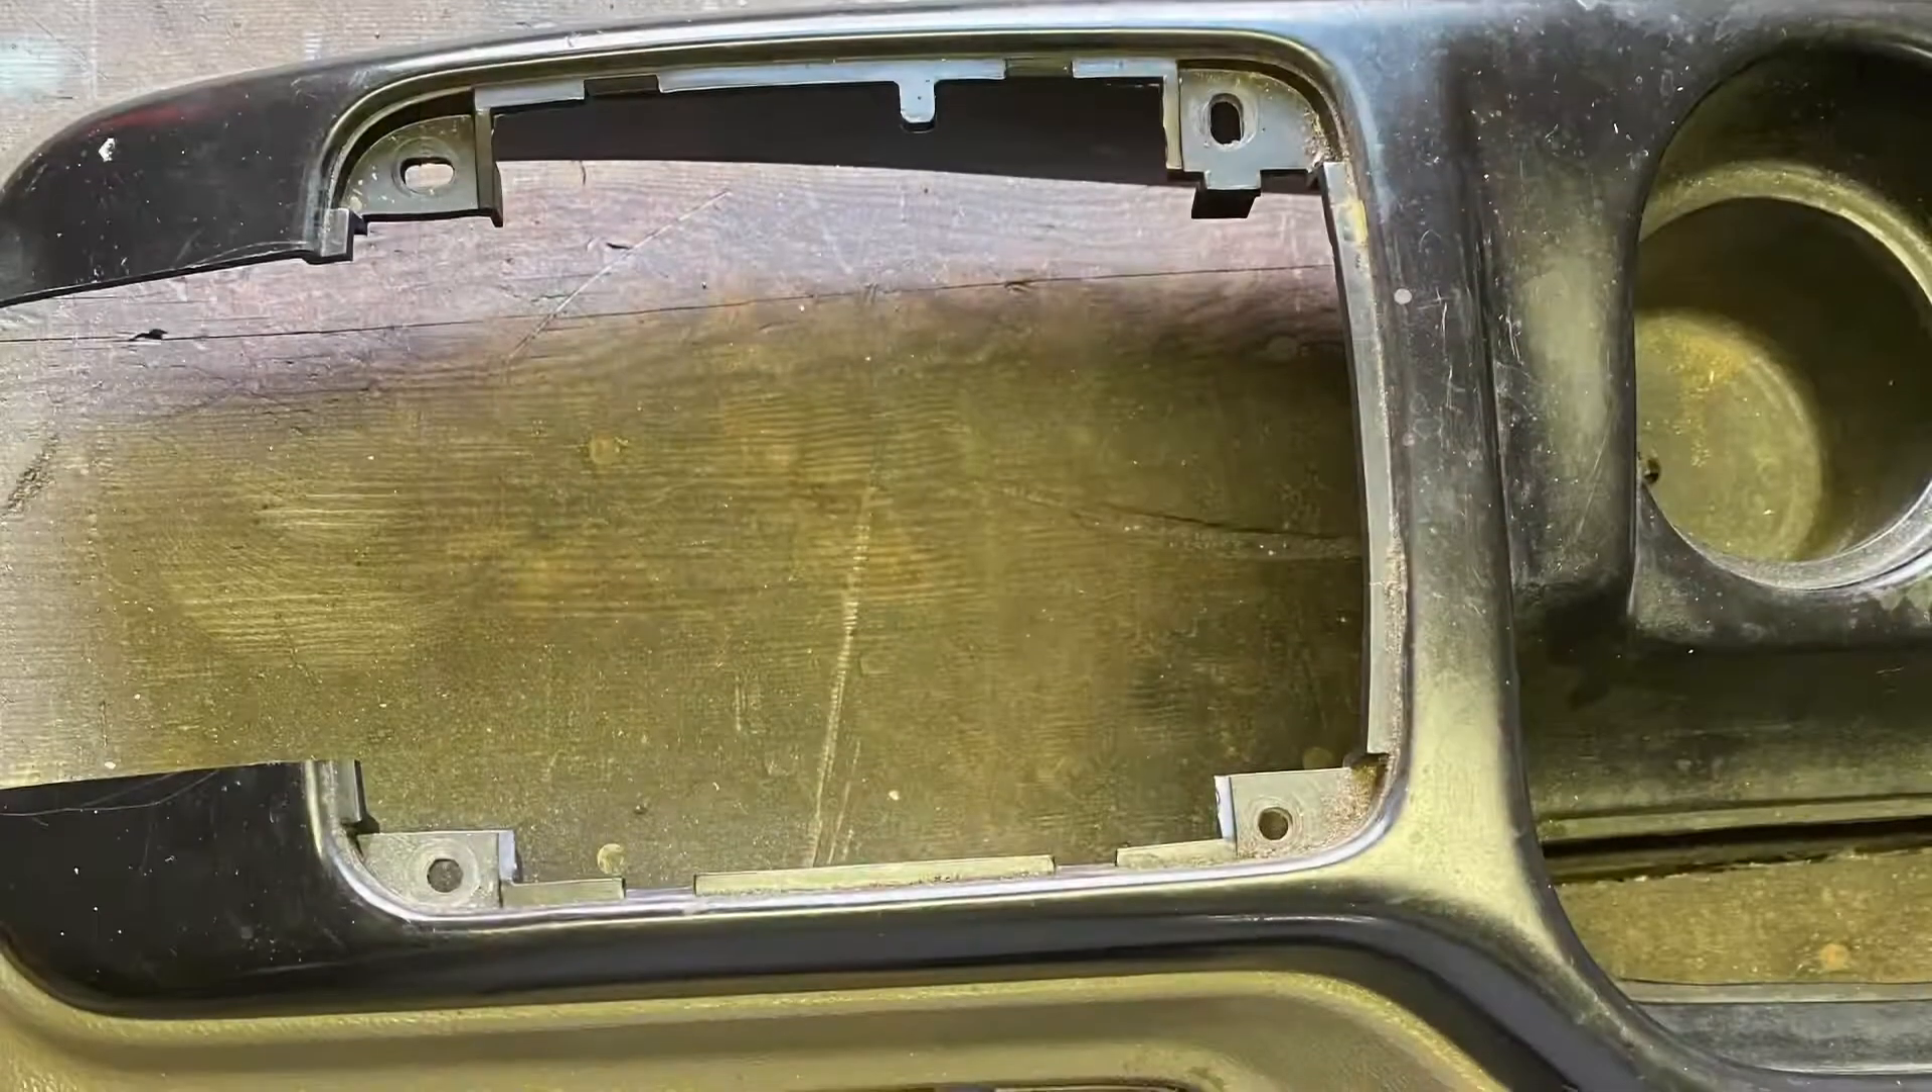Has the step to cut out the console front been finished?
Yes.